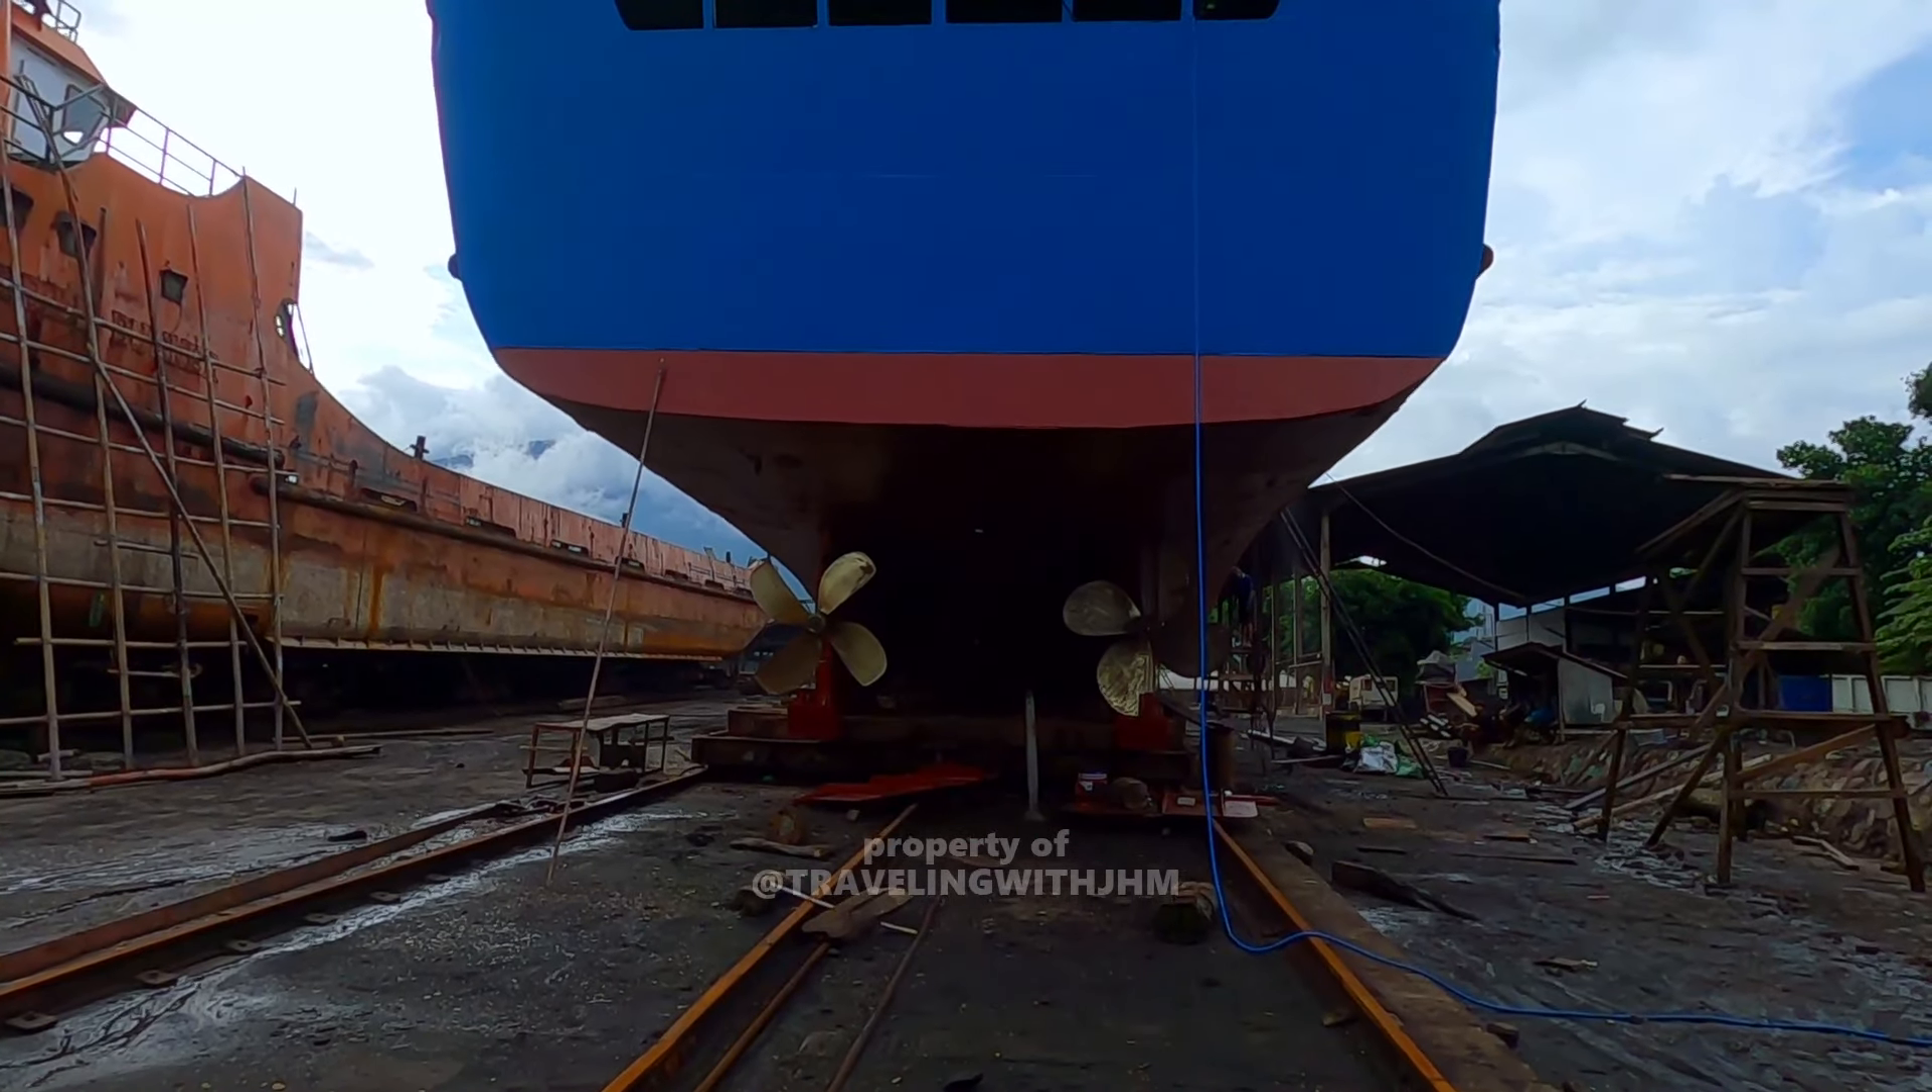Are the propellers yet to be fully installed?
No.